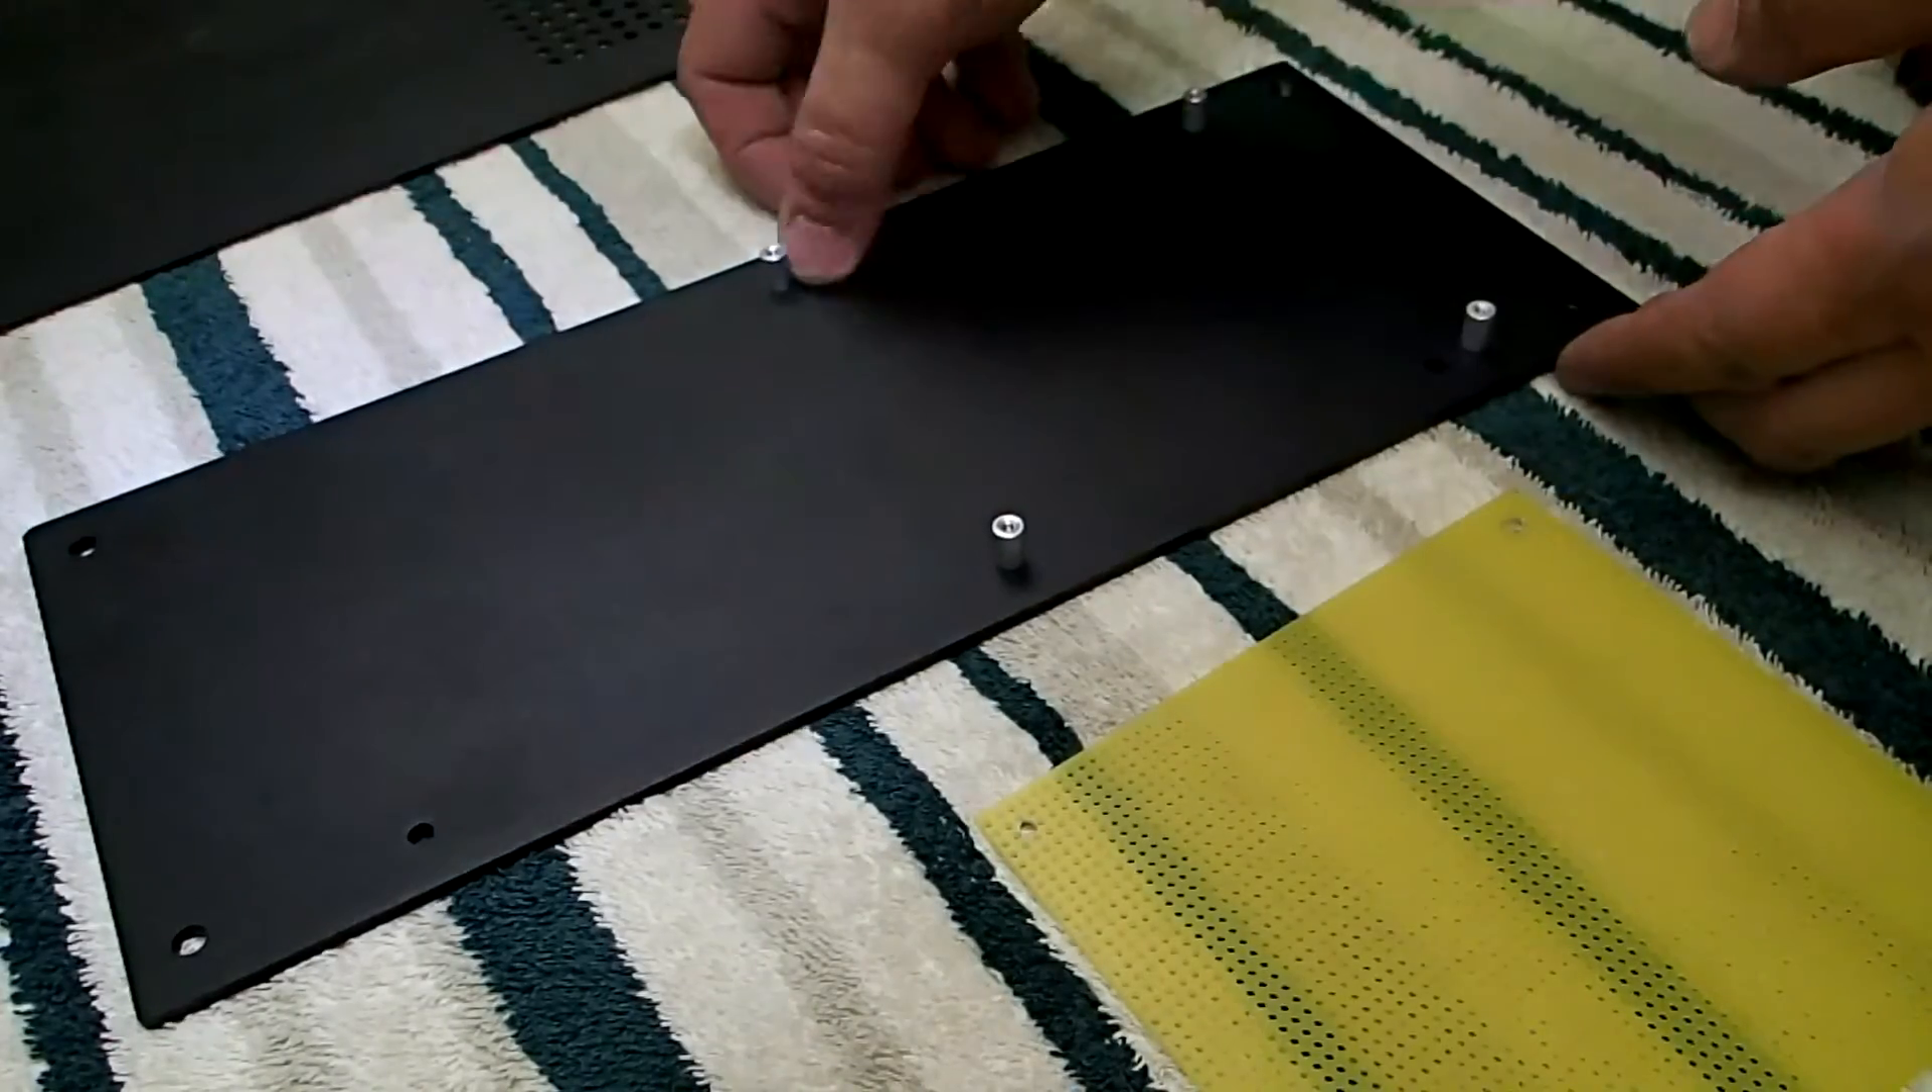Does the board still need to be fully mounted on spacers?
Yes.